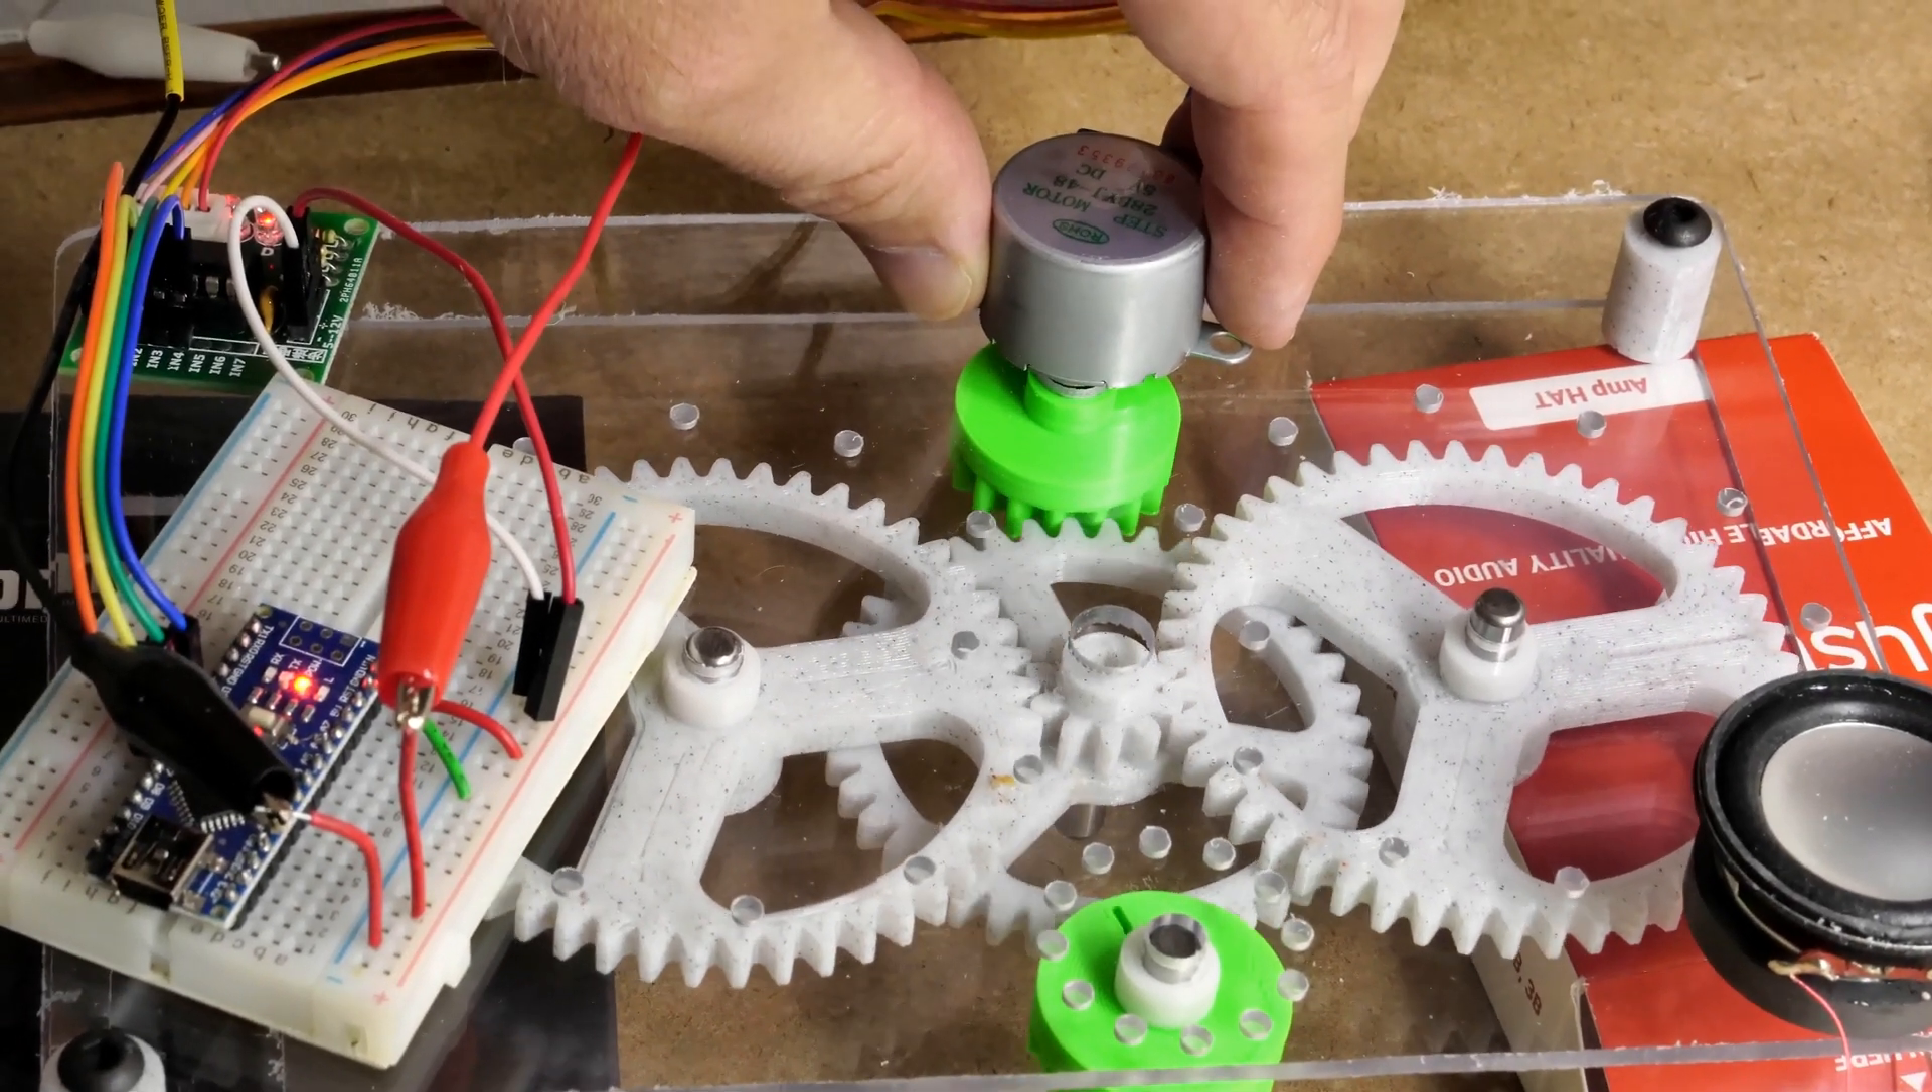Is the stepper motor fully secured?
No.